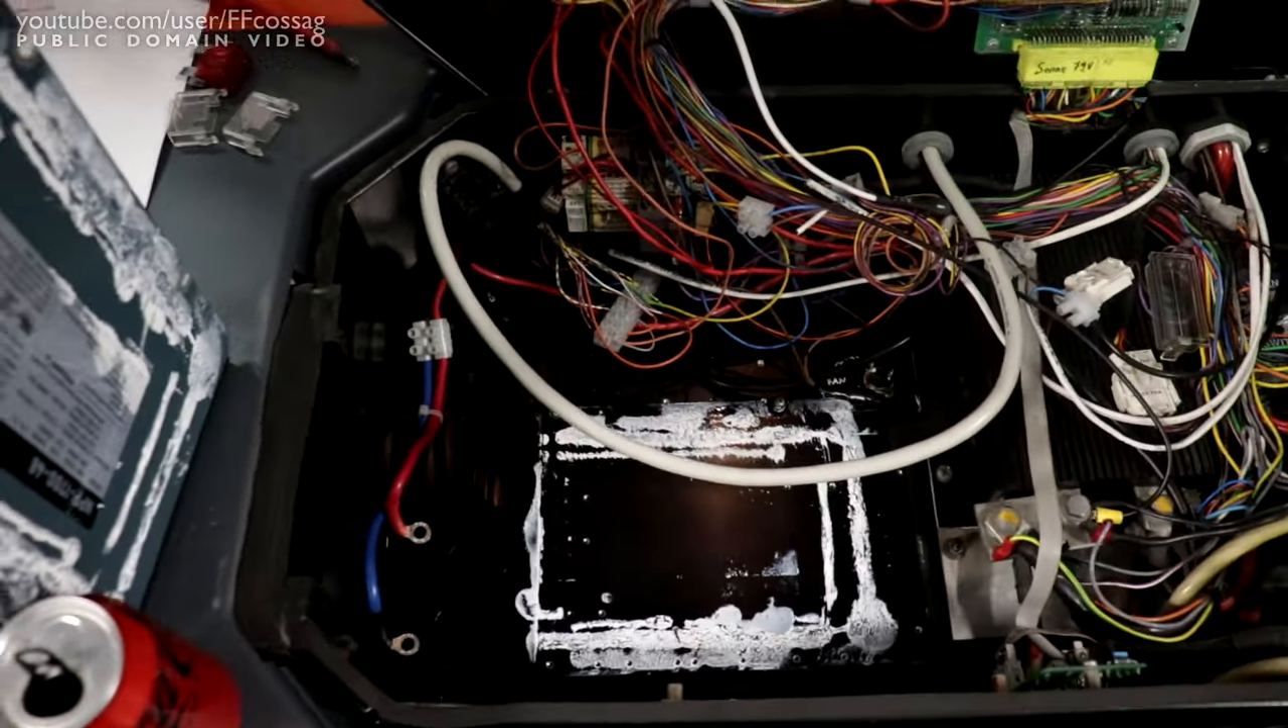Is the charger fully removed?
Yes.